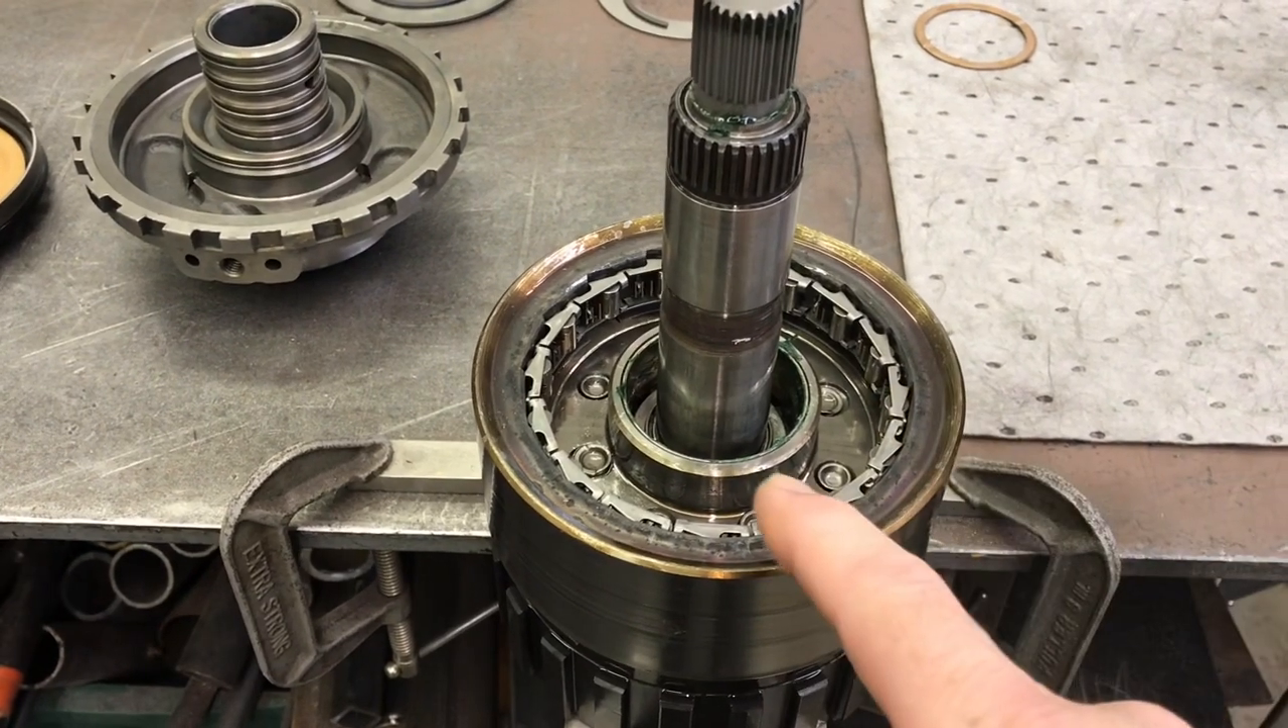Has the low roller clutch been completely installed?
Yes.